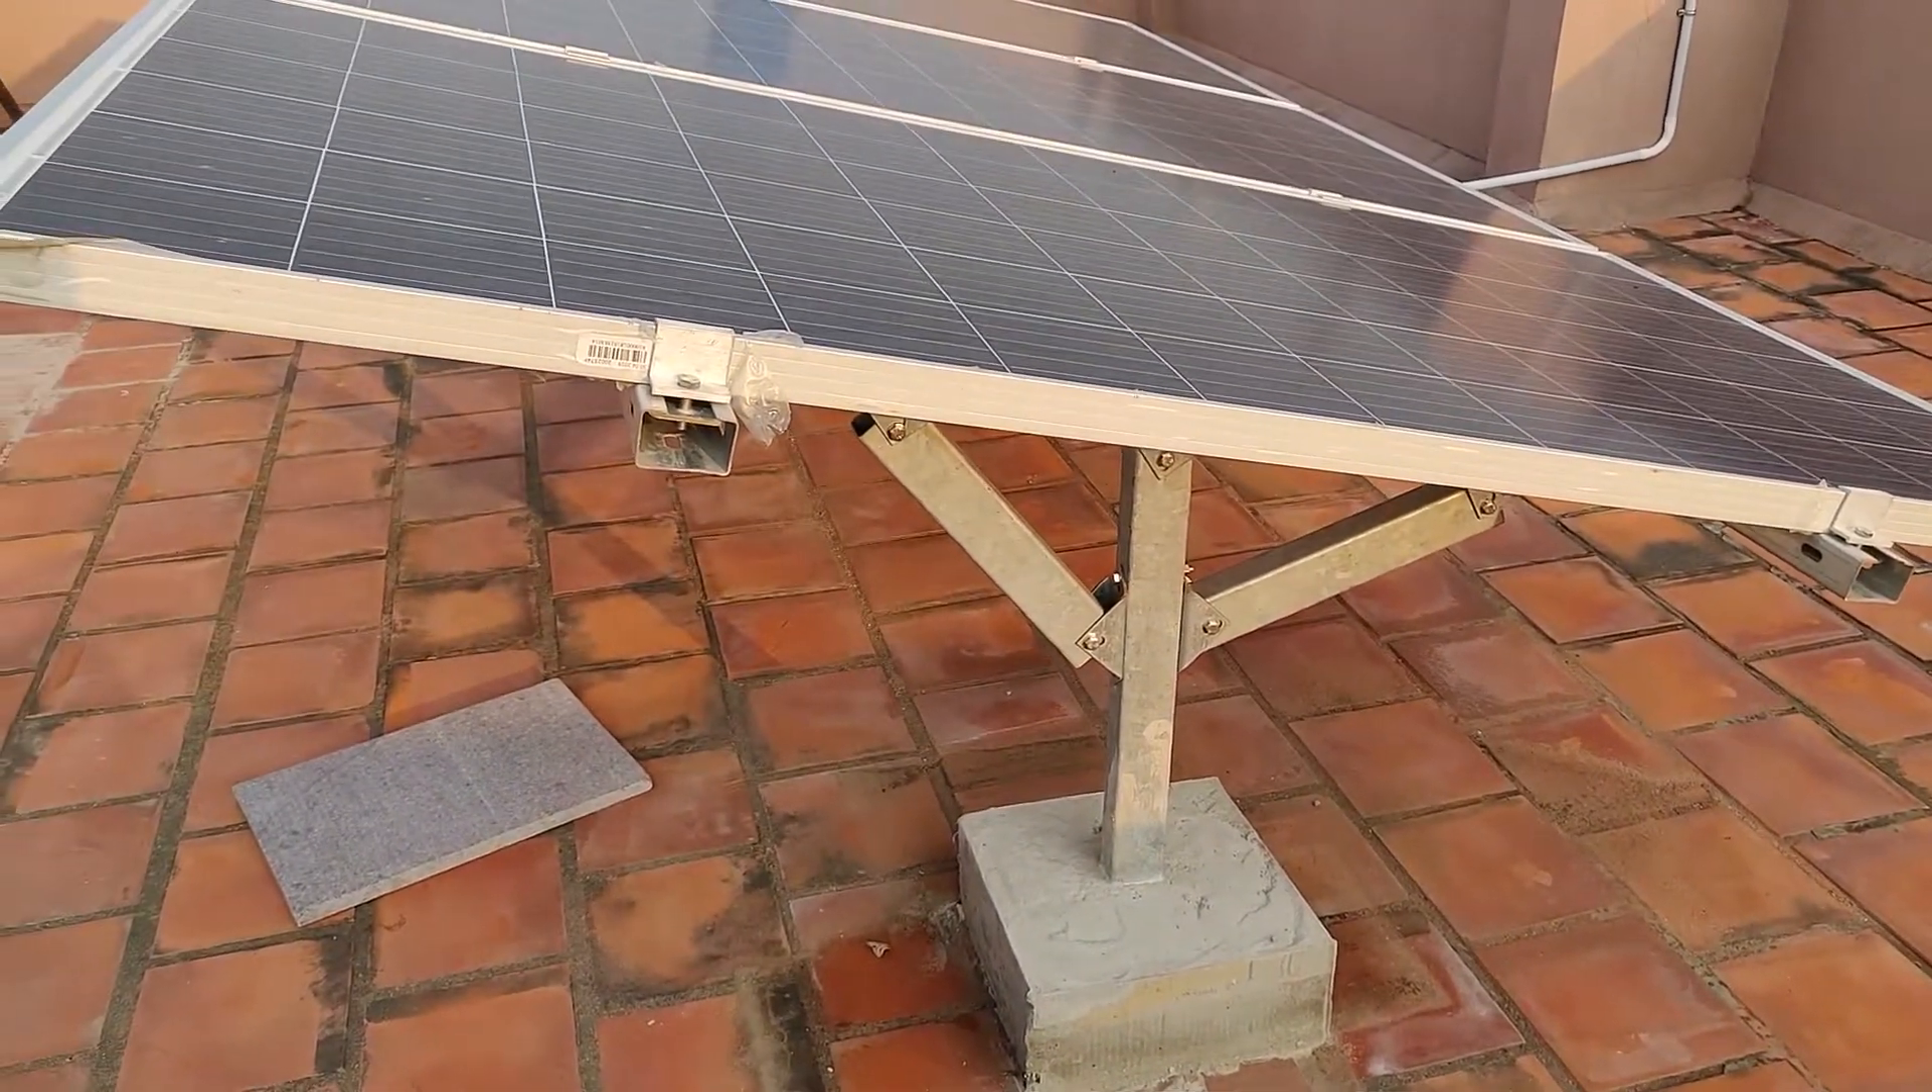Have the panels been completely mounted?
Yes.